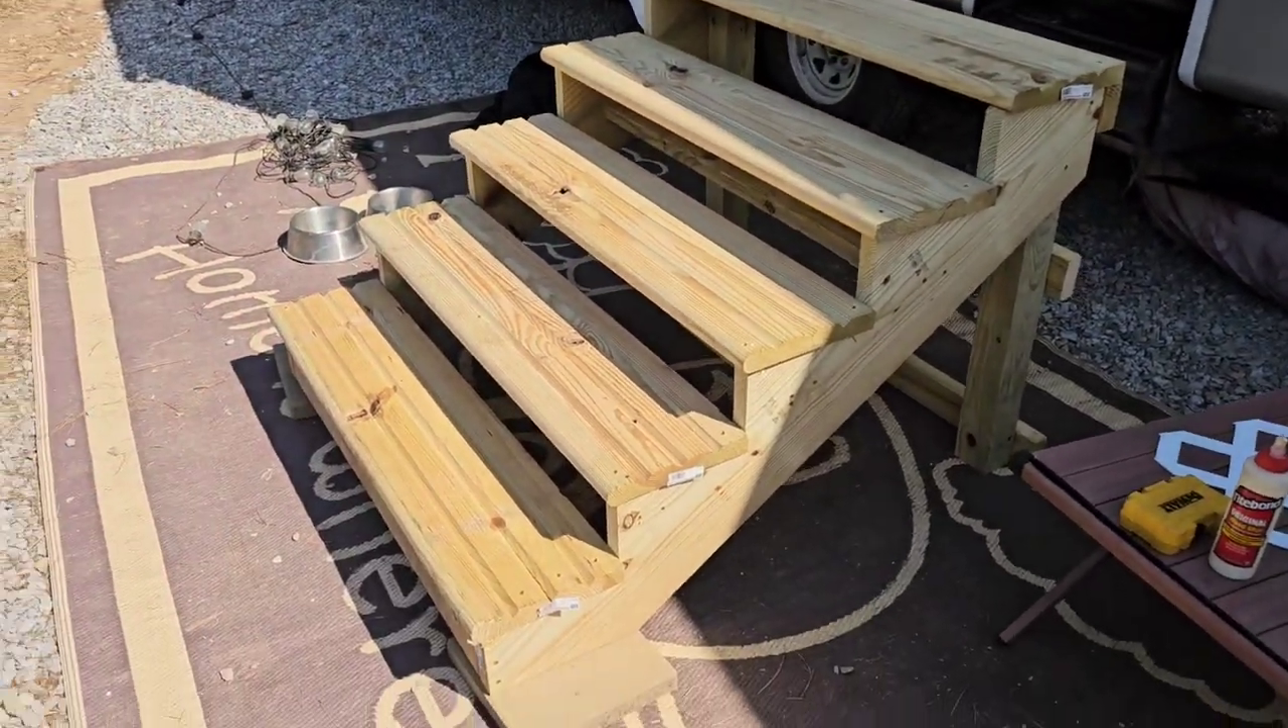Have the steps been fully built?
Yes.